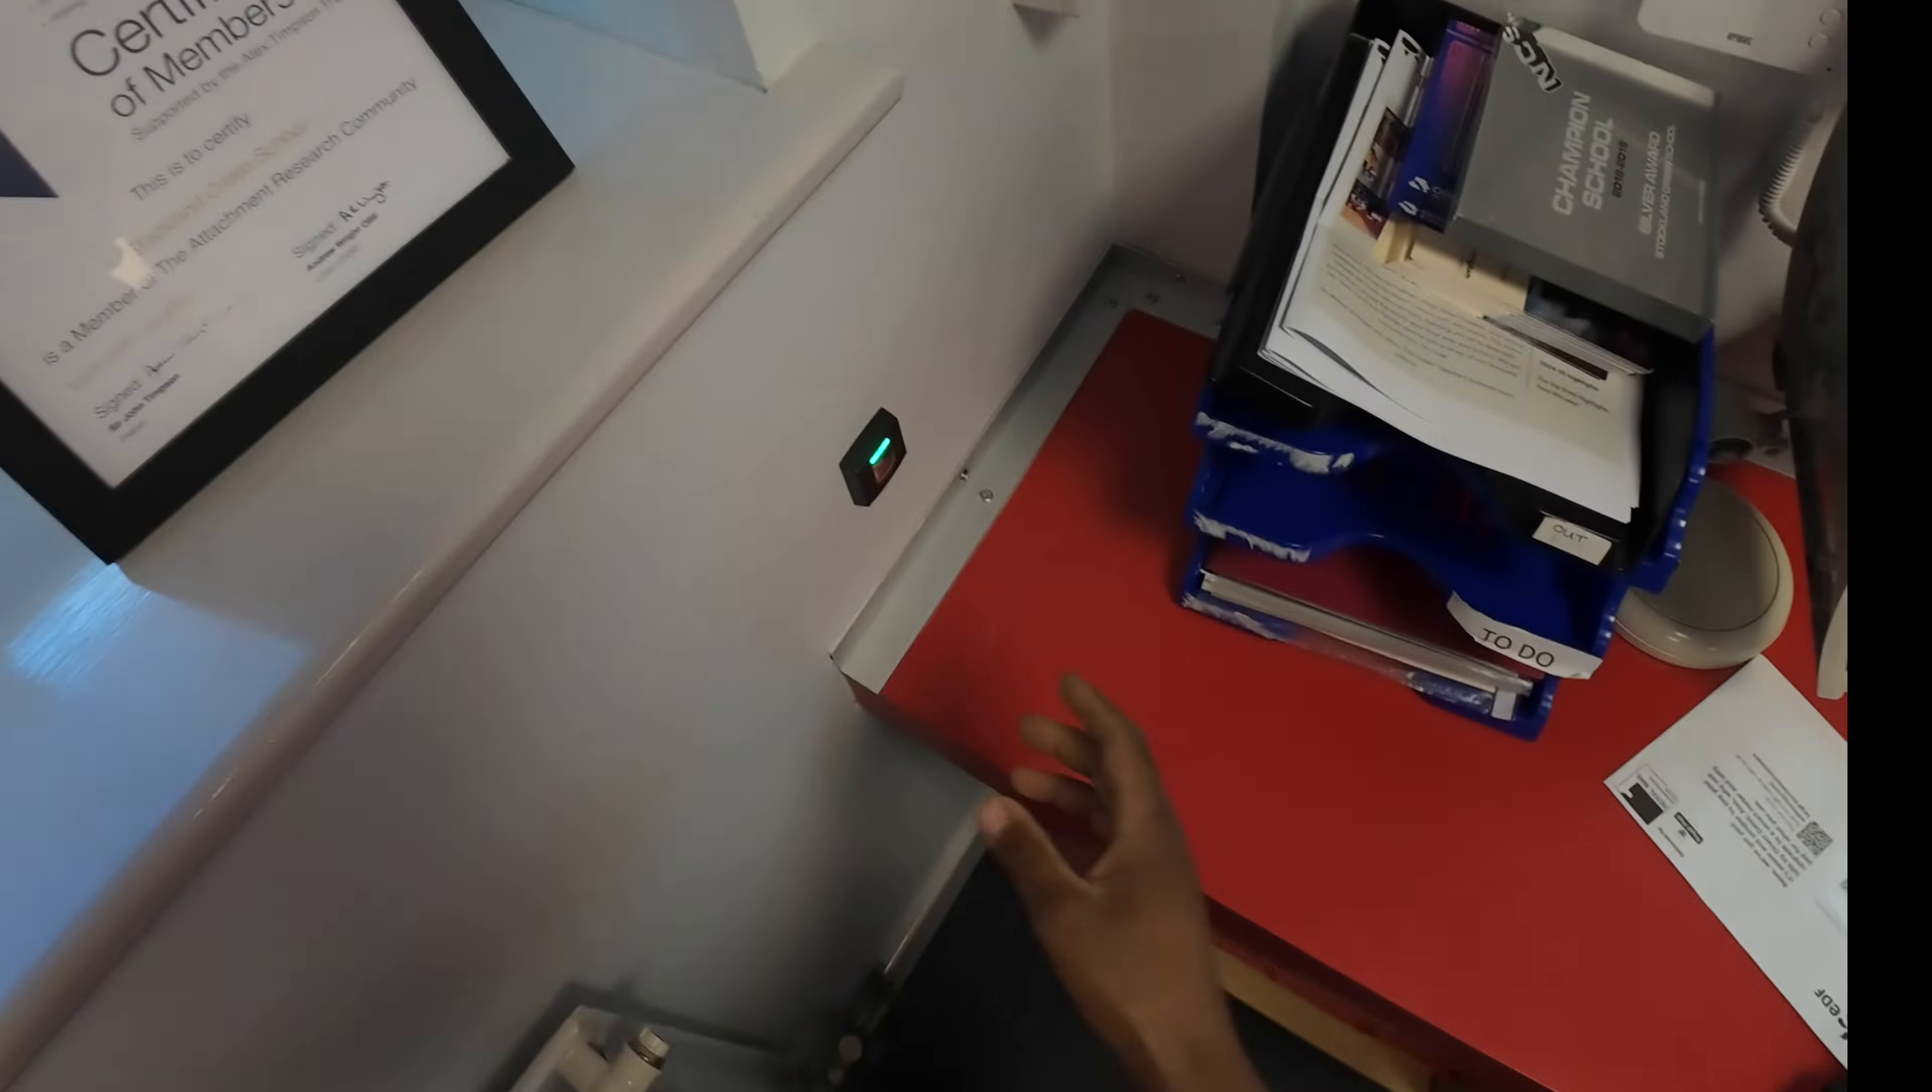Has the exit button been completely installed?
Yes.